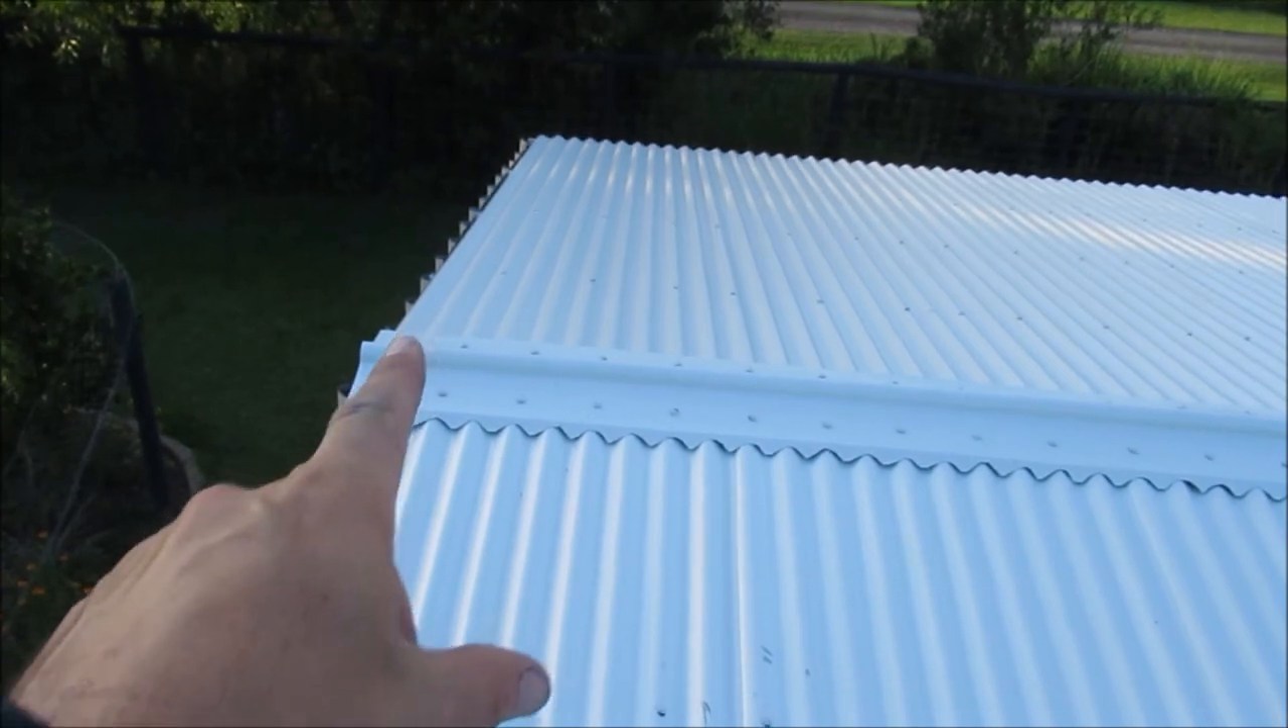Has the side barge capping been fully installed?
No.